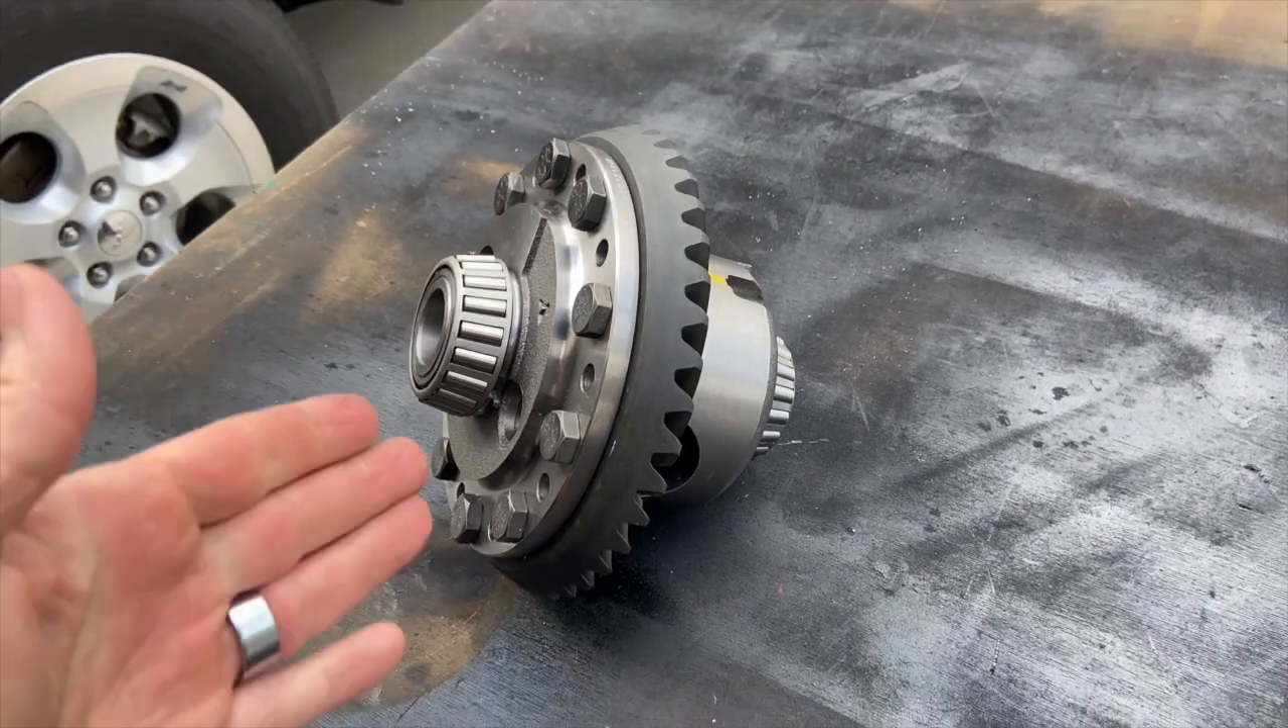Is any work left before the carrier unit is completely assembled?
No.